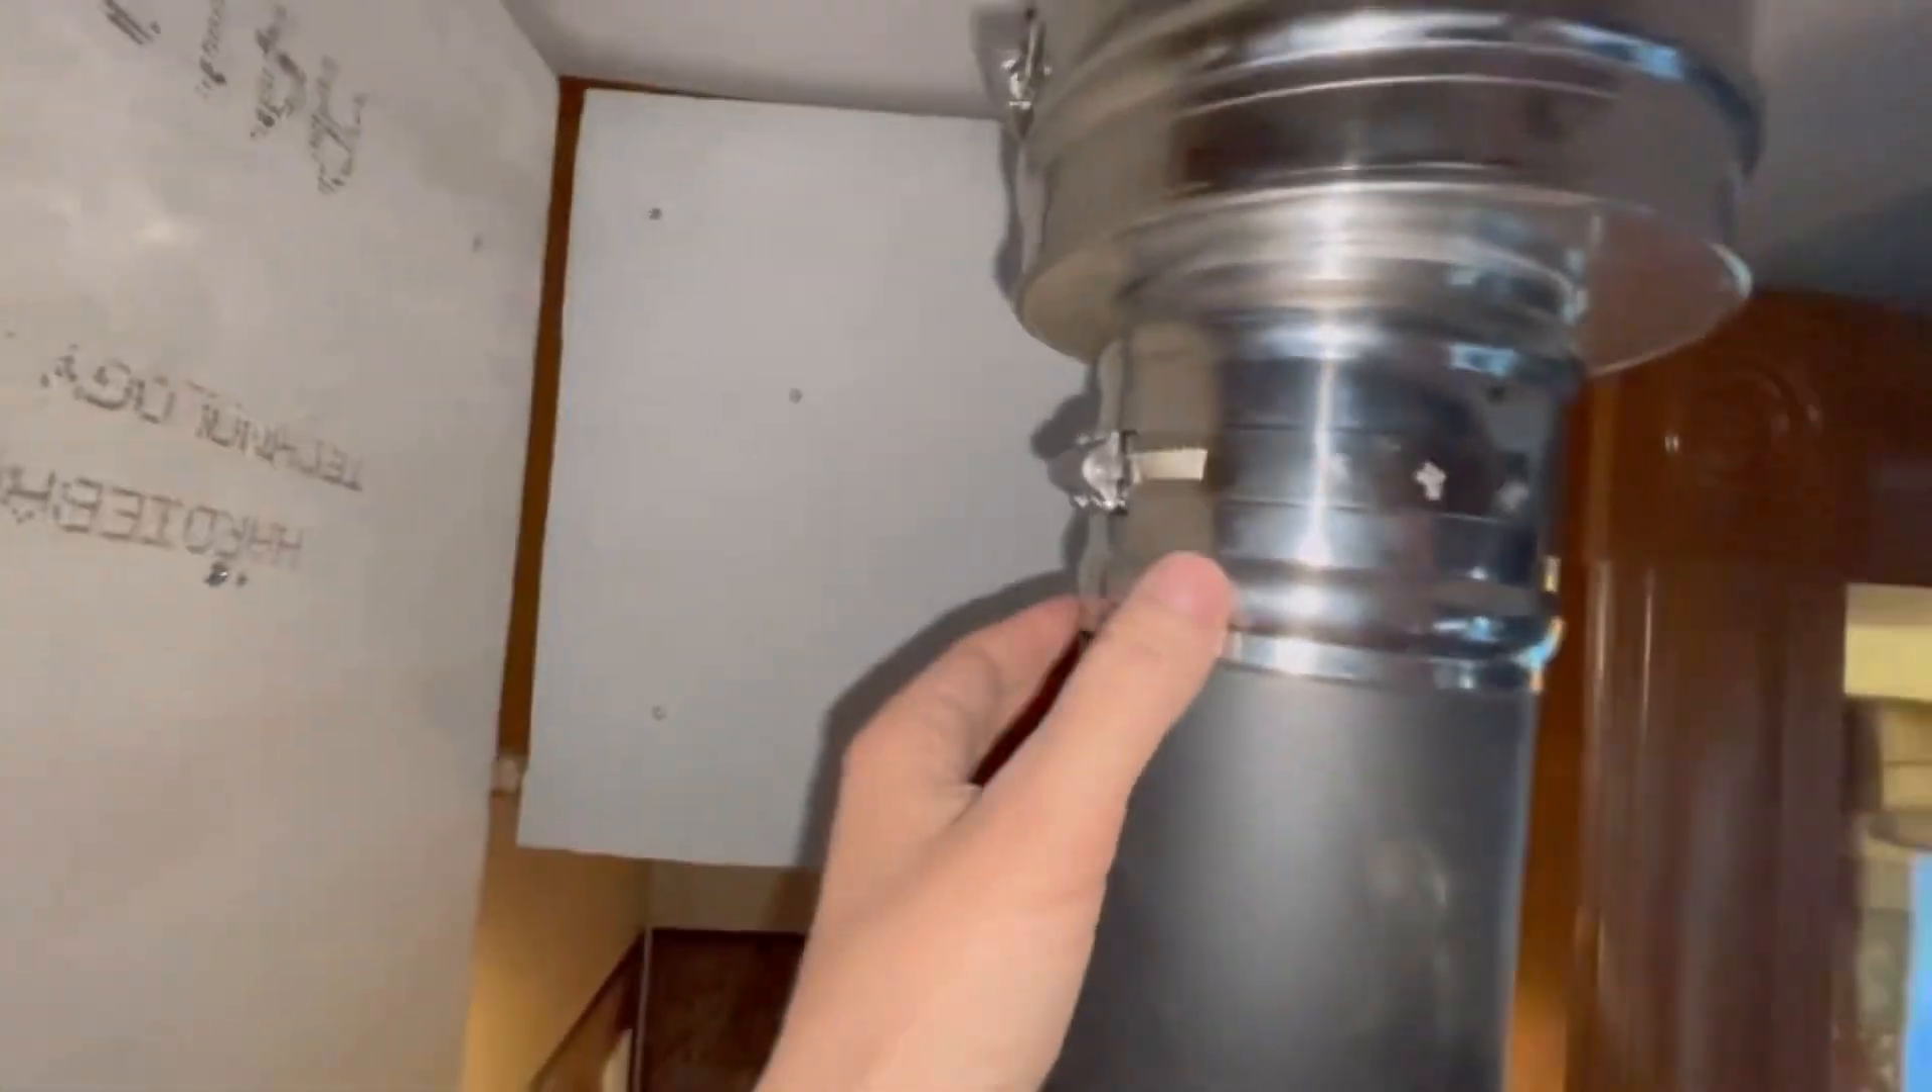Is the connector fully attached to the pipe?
Yes.